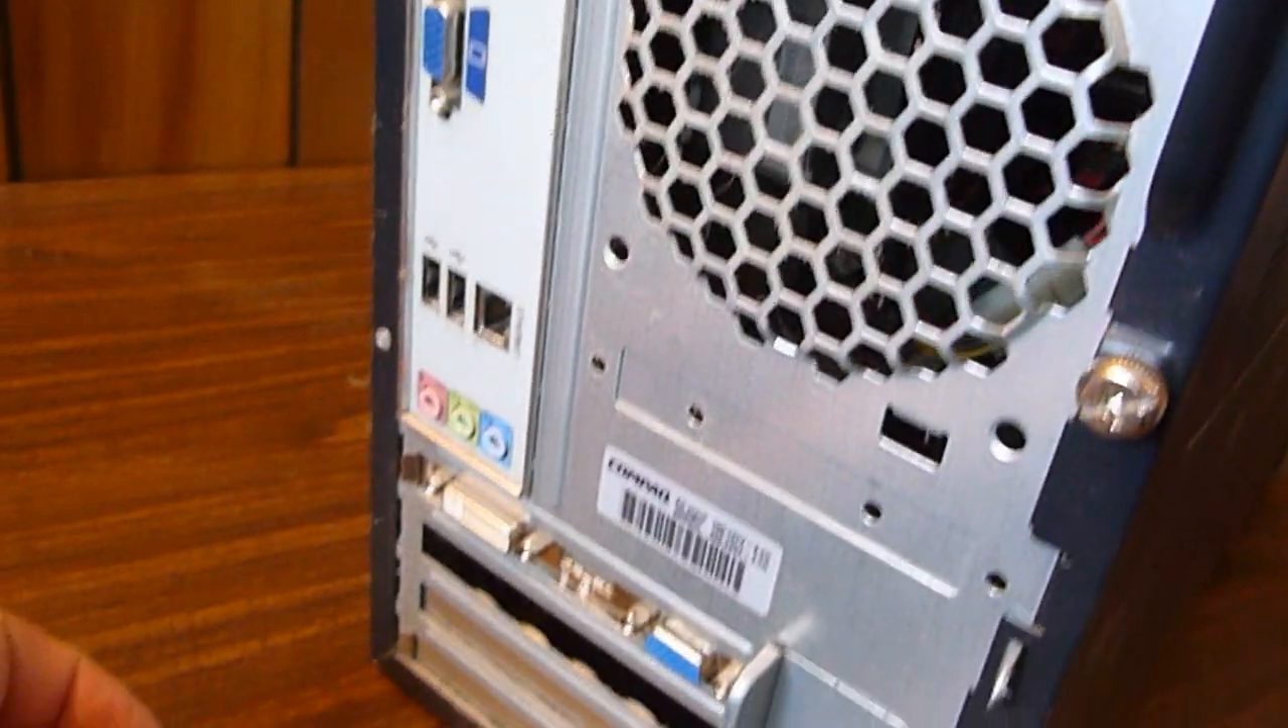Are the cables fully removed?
Yes.